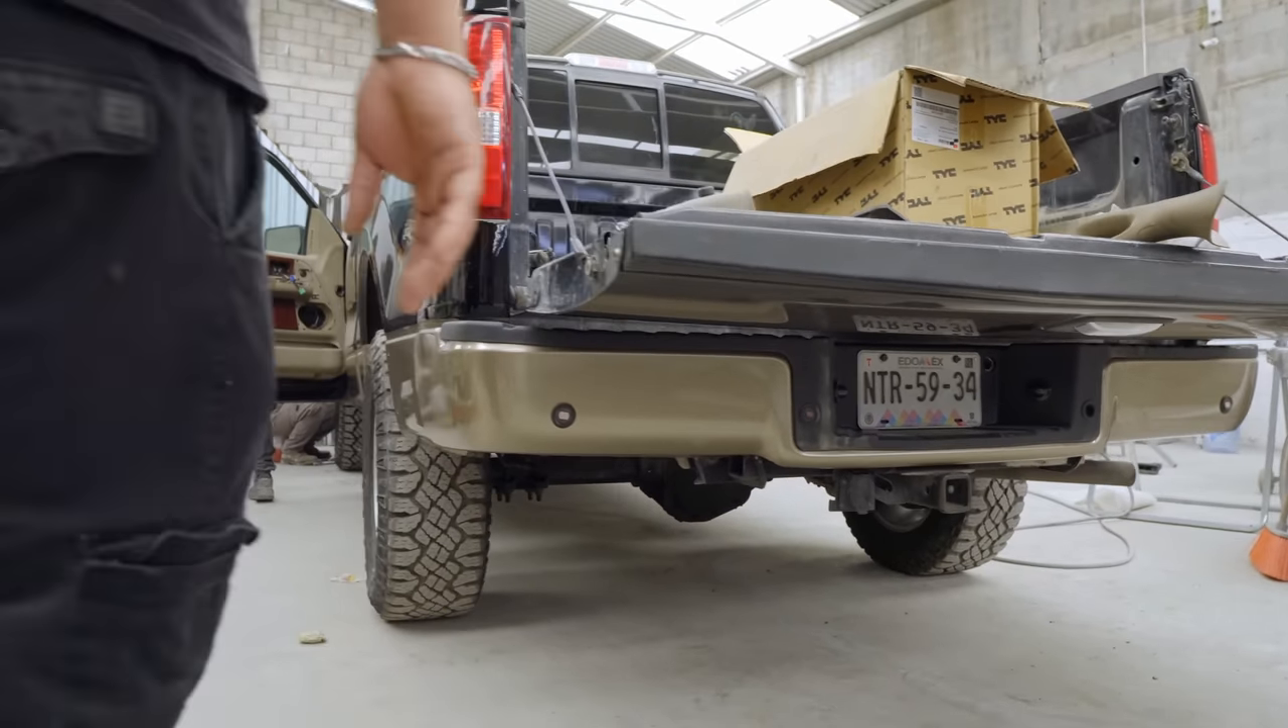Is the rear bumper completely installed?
Yes.